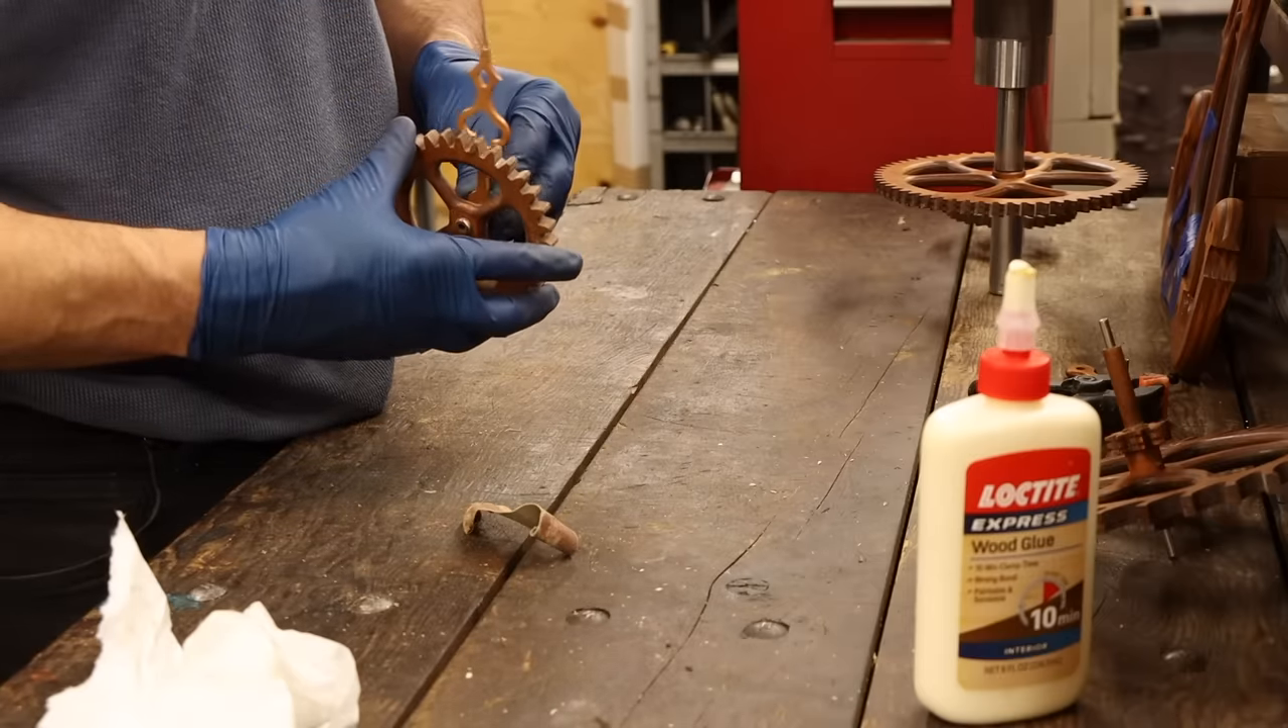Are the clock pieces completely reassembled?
No.